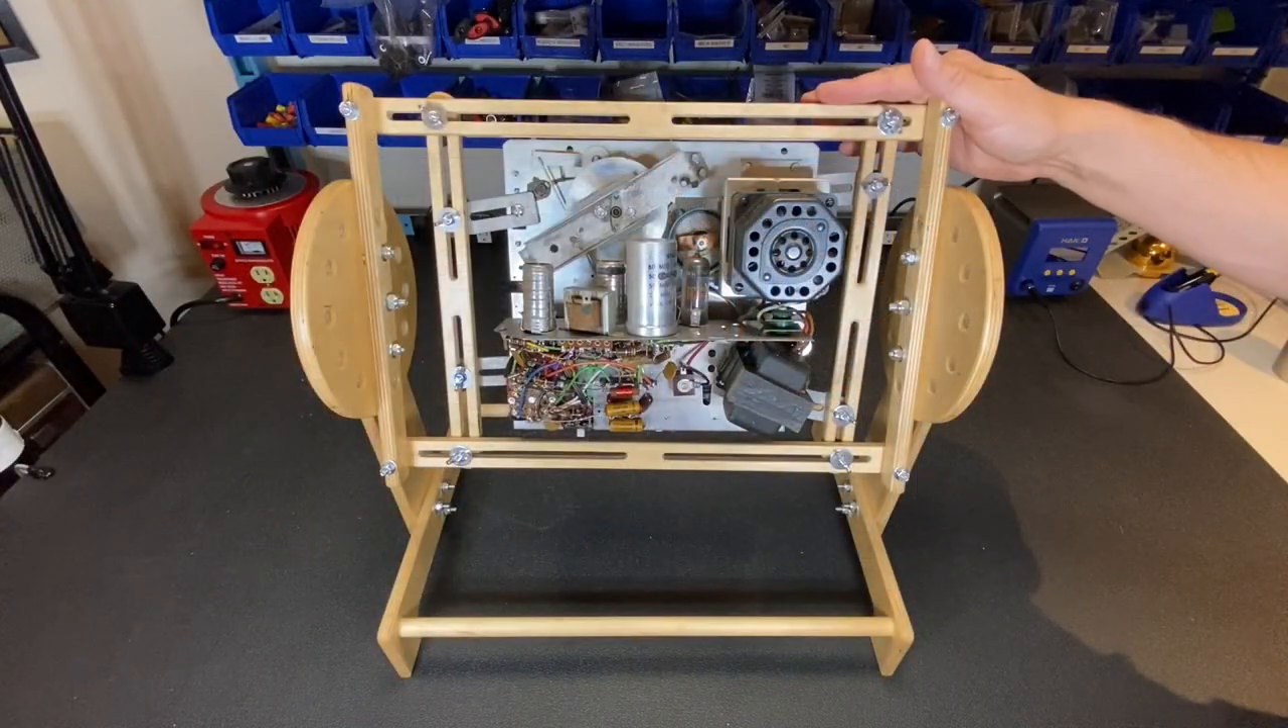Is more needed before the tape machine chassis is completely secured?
No.